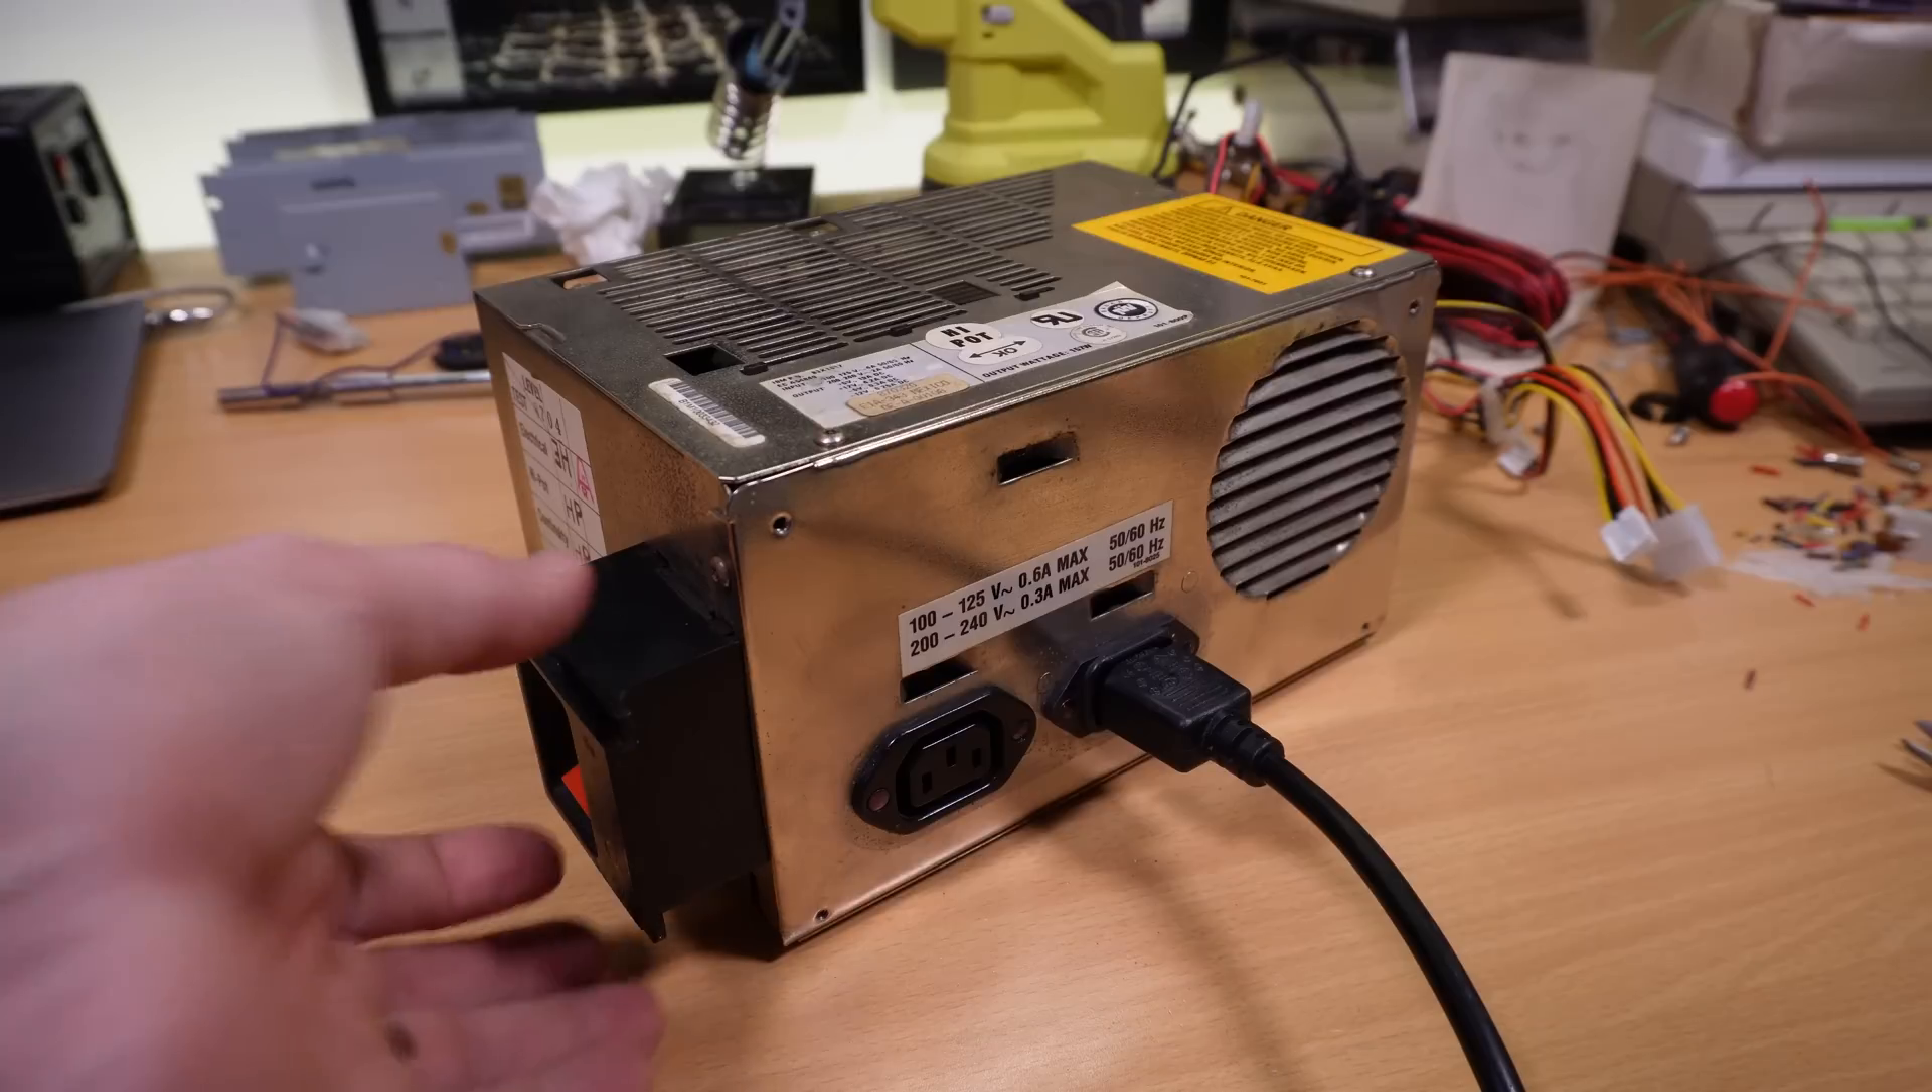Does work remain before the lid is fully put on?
No.